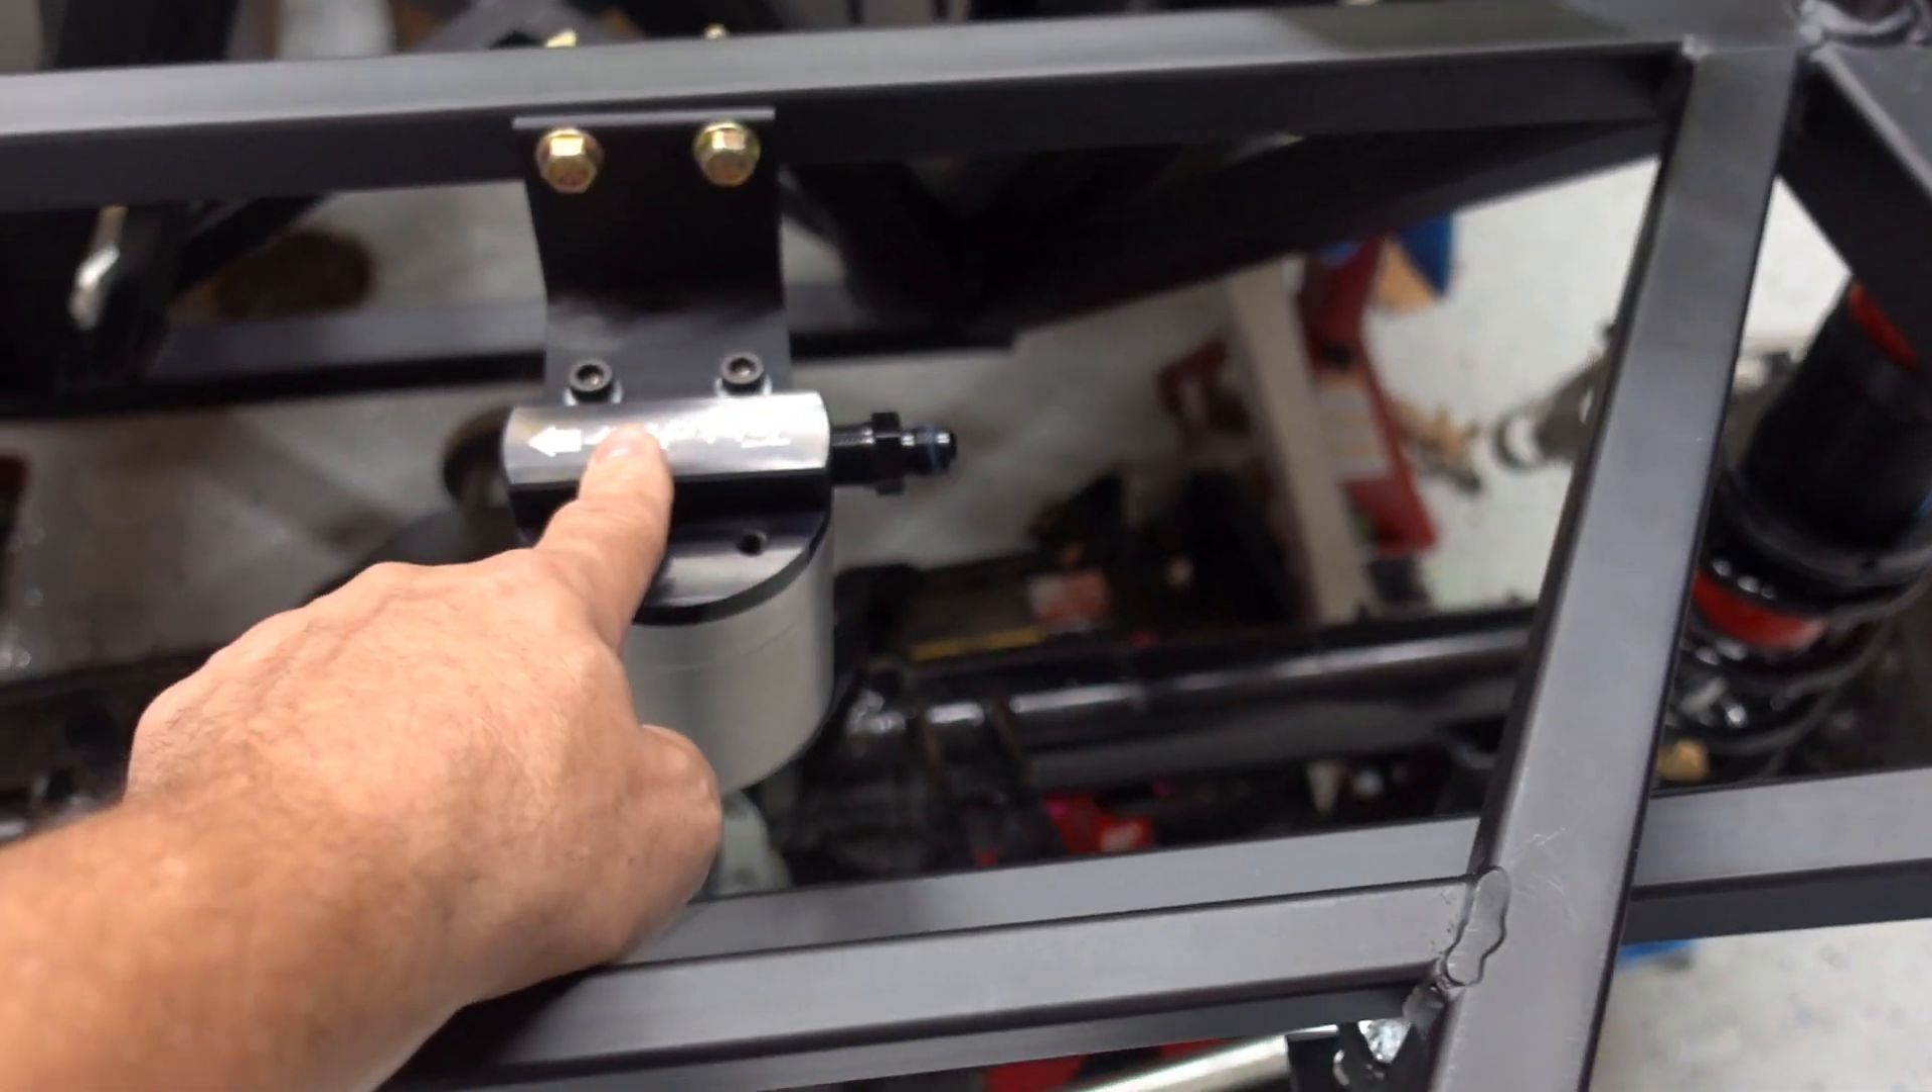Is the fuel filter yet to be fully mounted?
No.